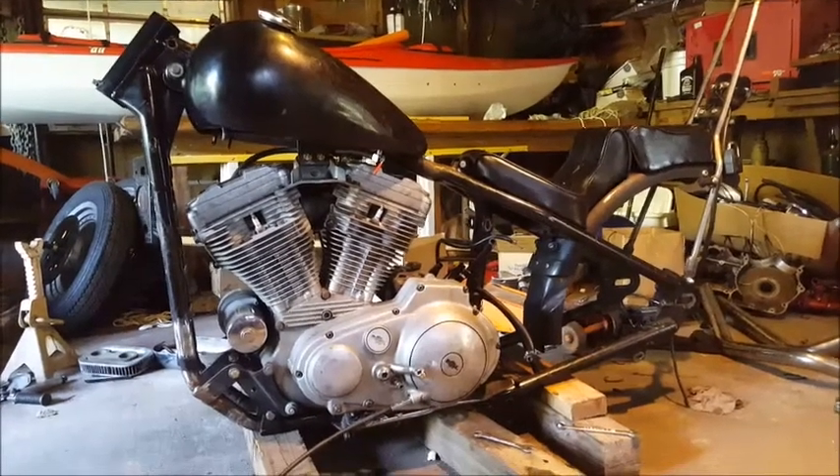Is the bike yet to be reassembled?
Yes.